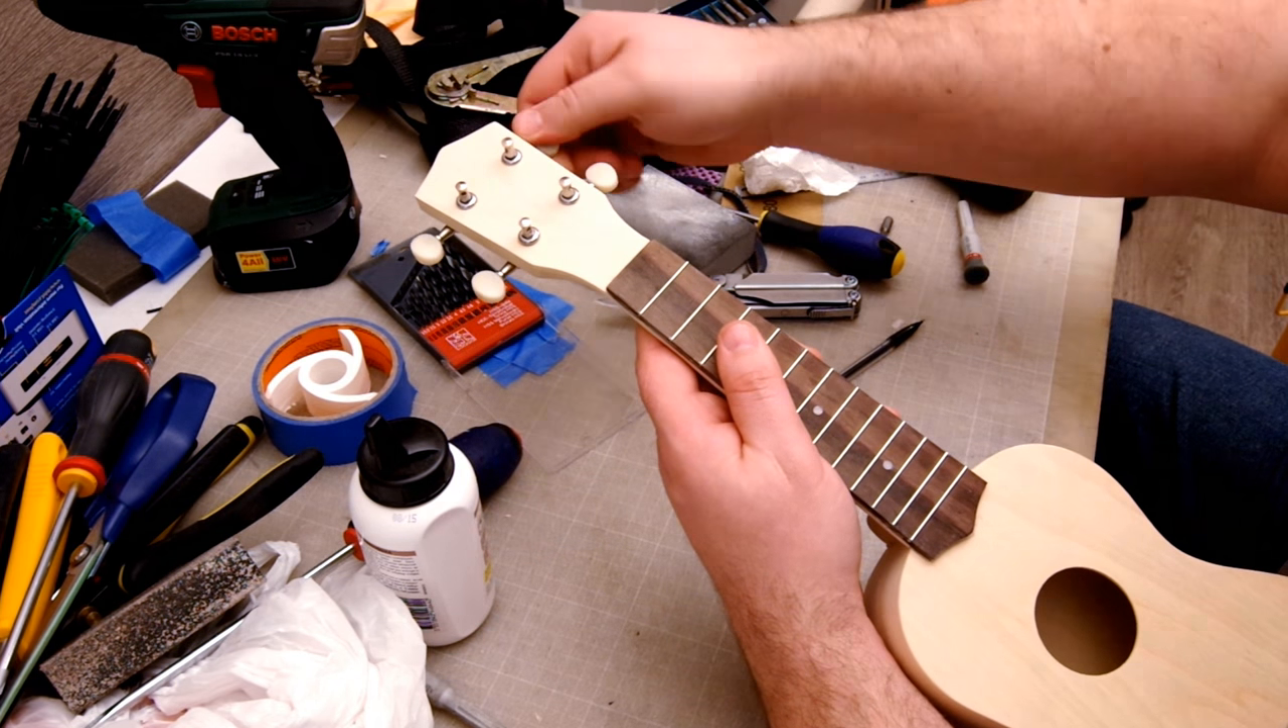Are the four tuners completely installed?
Yes.